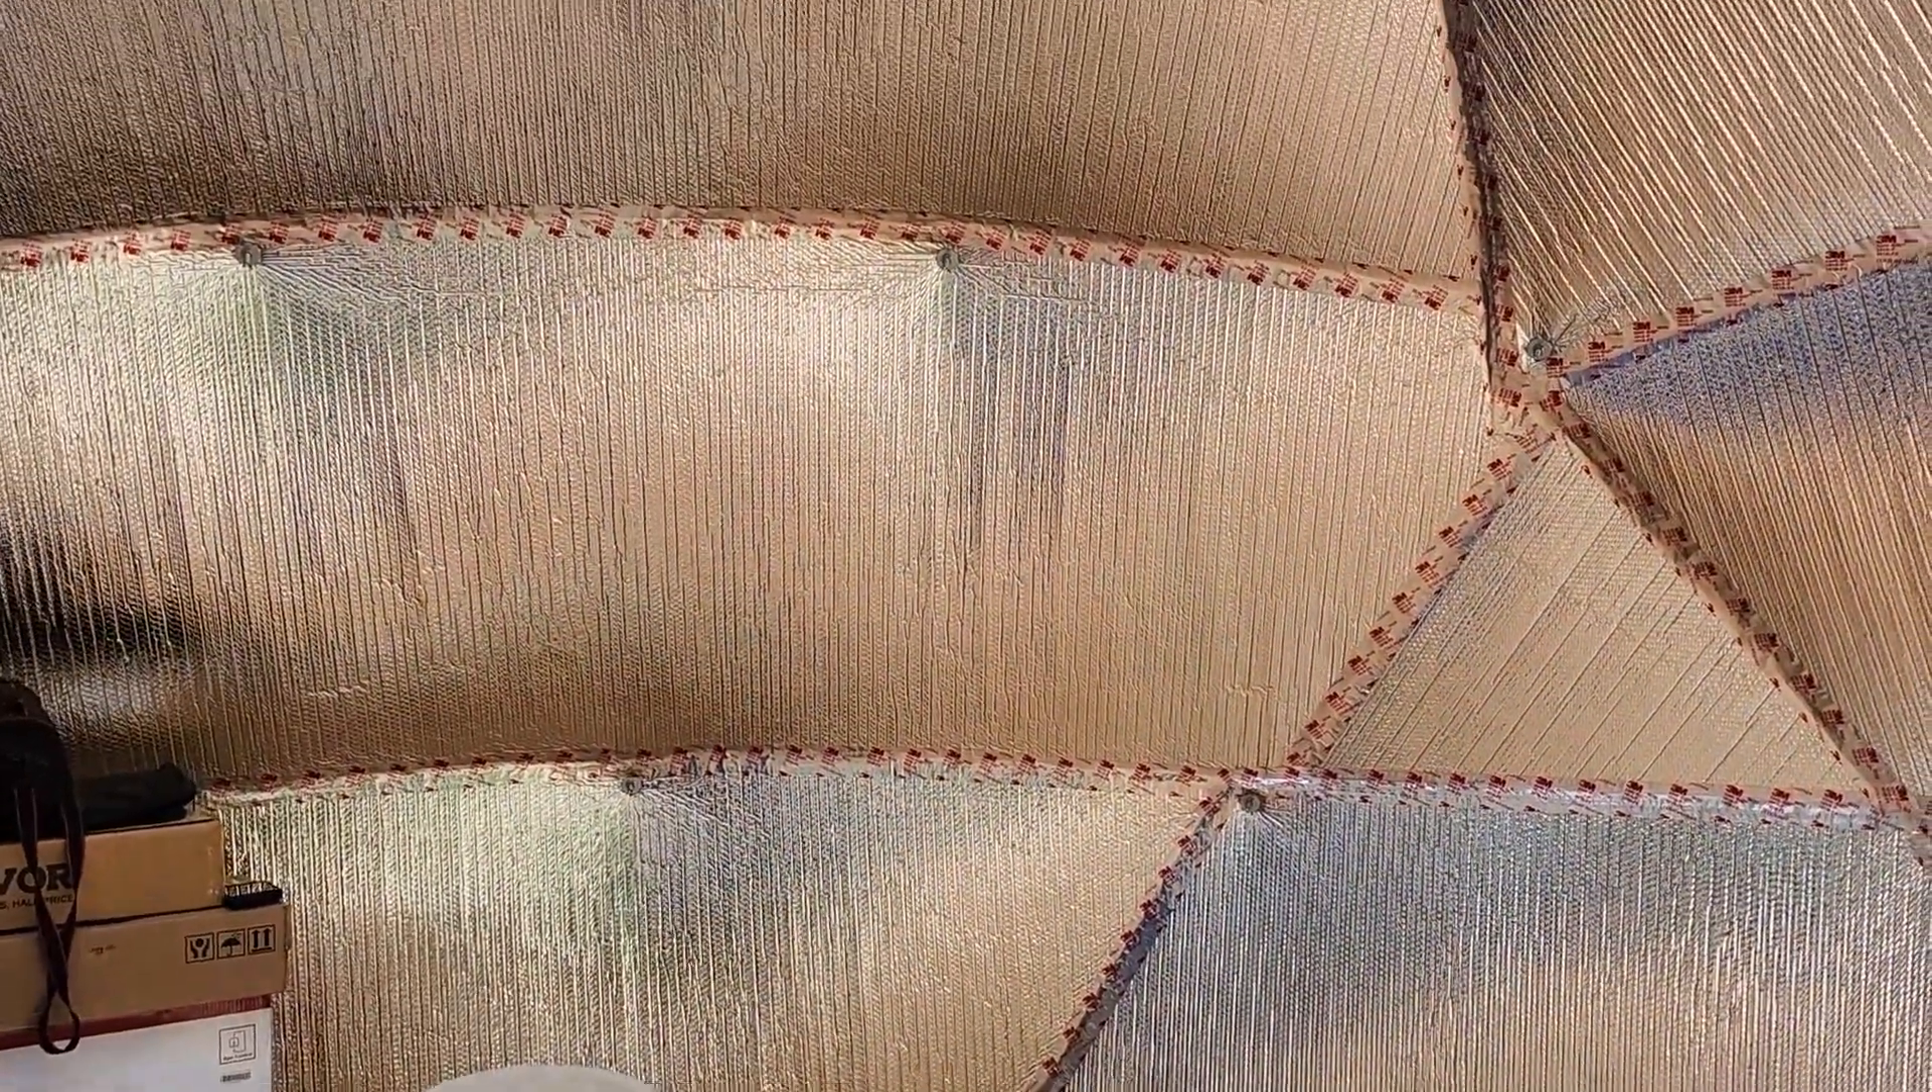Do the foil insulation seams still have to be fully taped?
No.